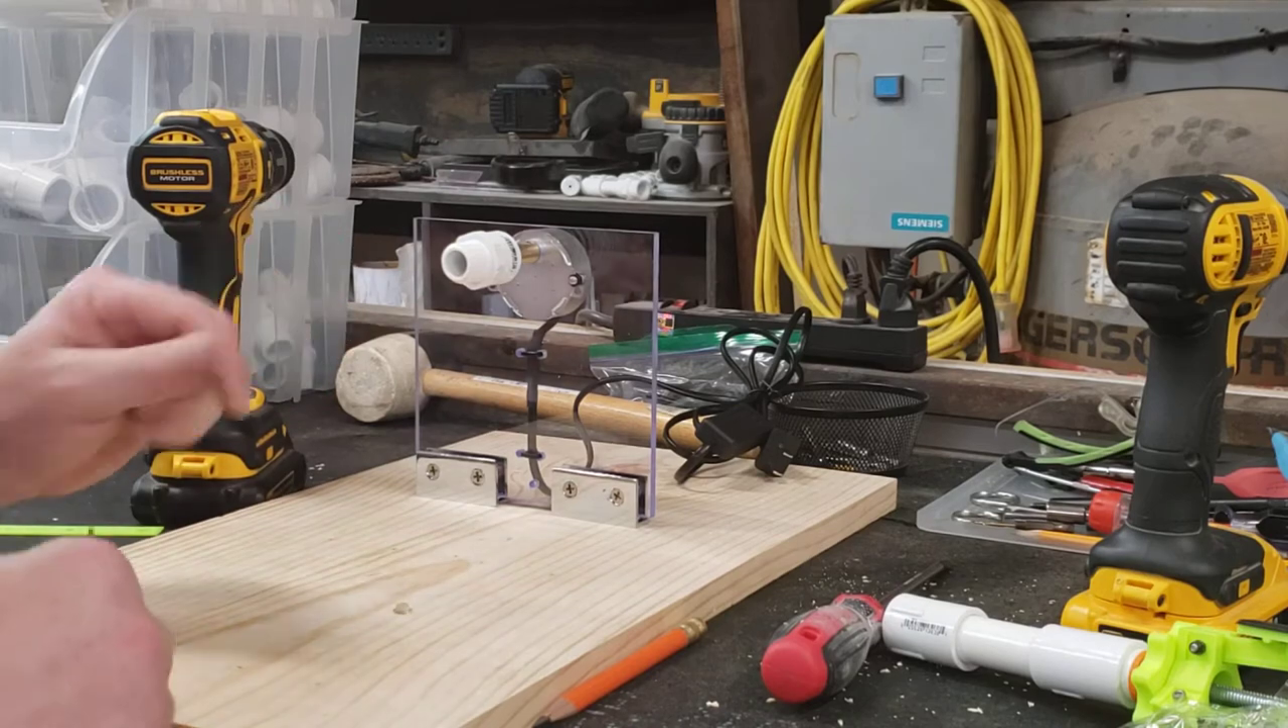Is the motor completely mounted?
Yes.